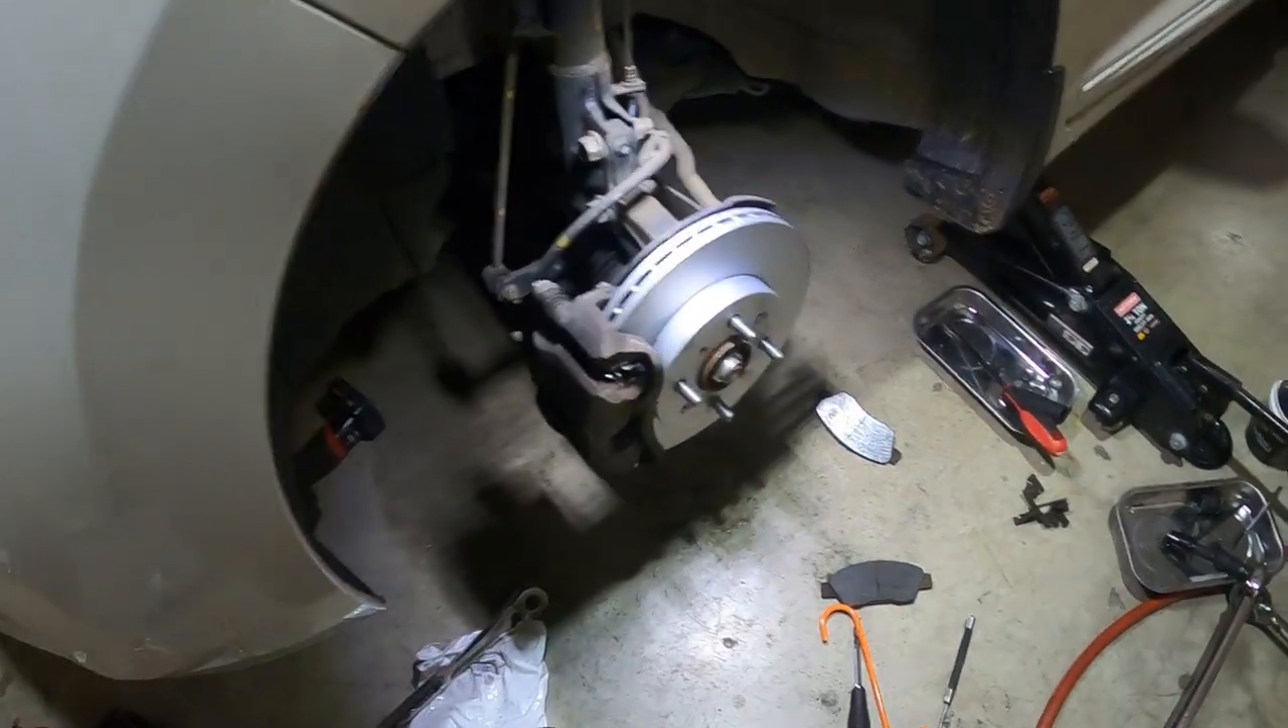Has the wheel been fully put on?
No.